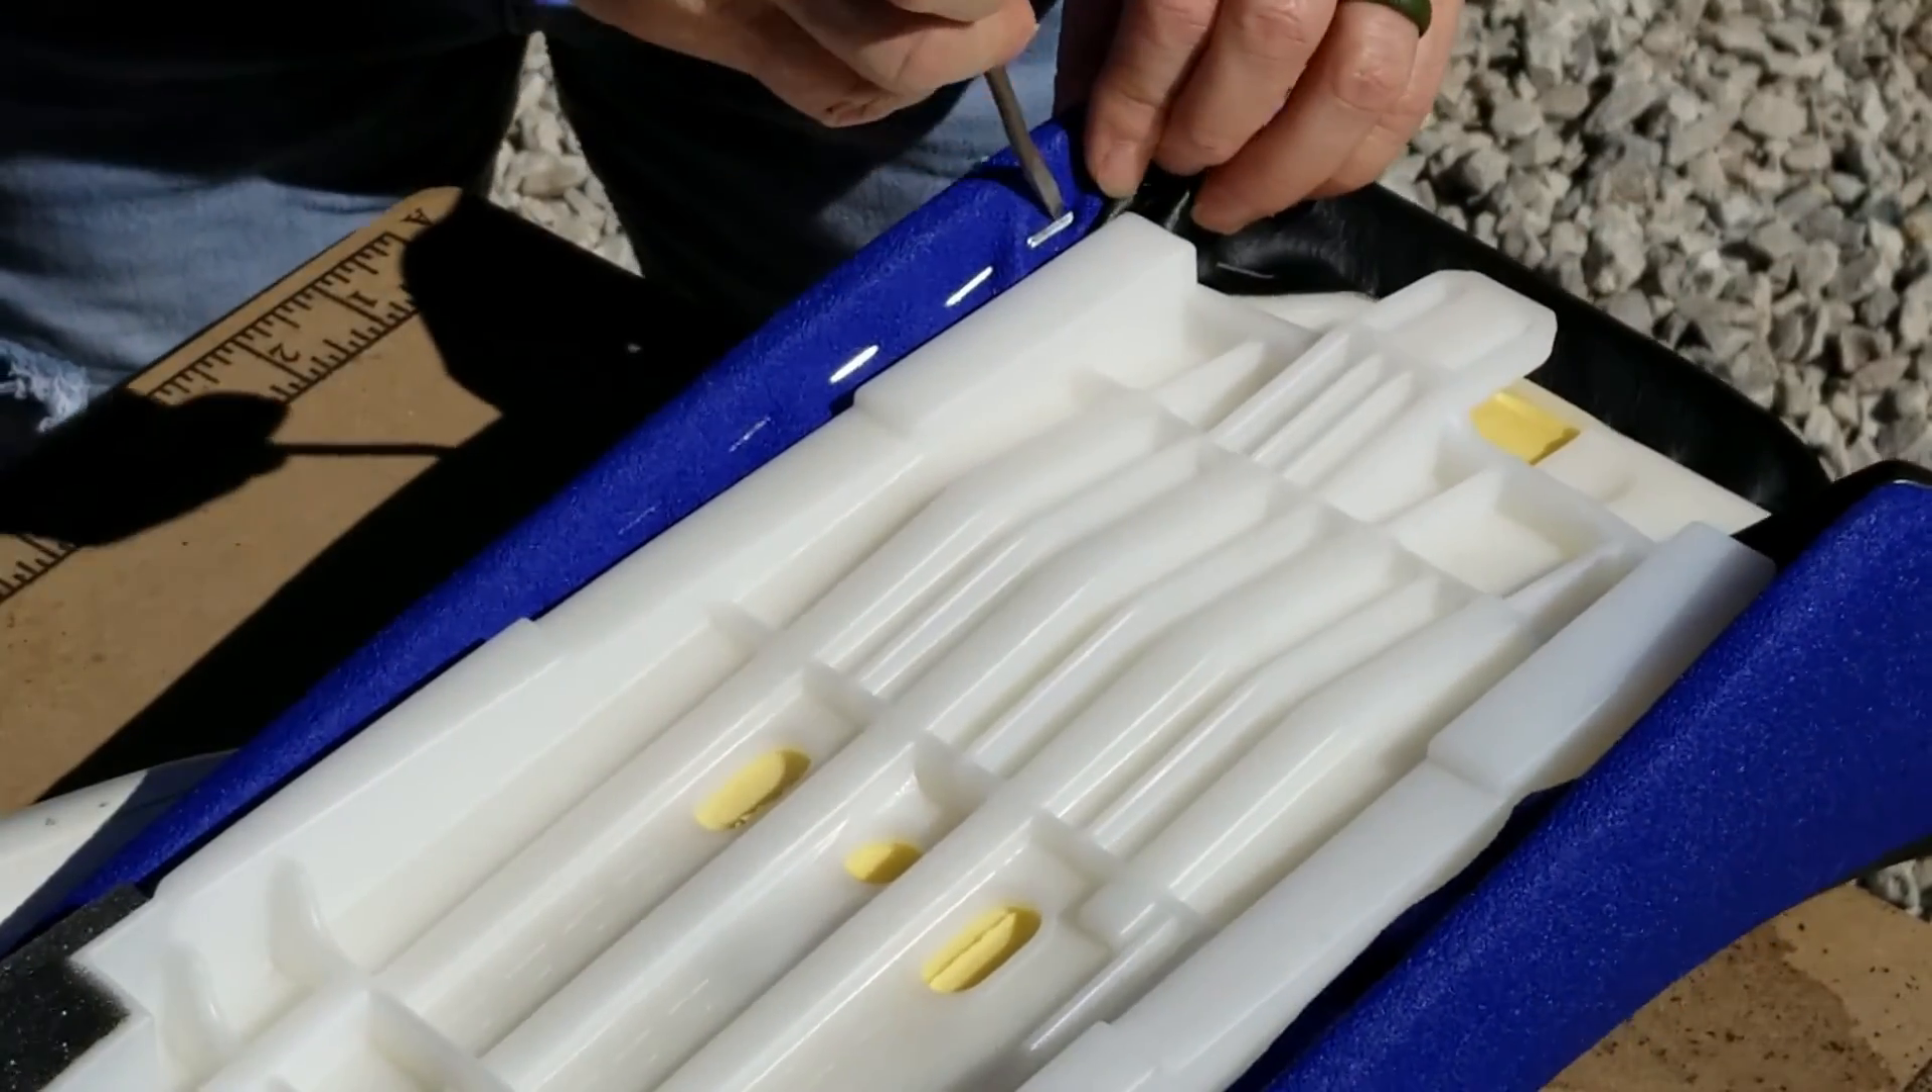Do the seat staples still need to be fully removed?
Yes.